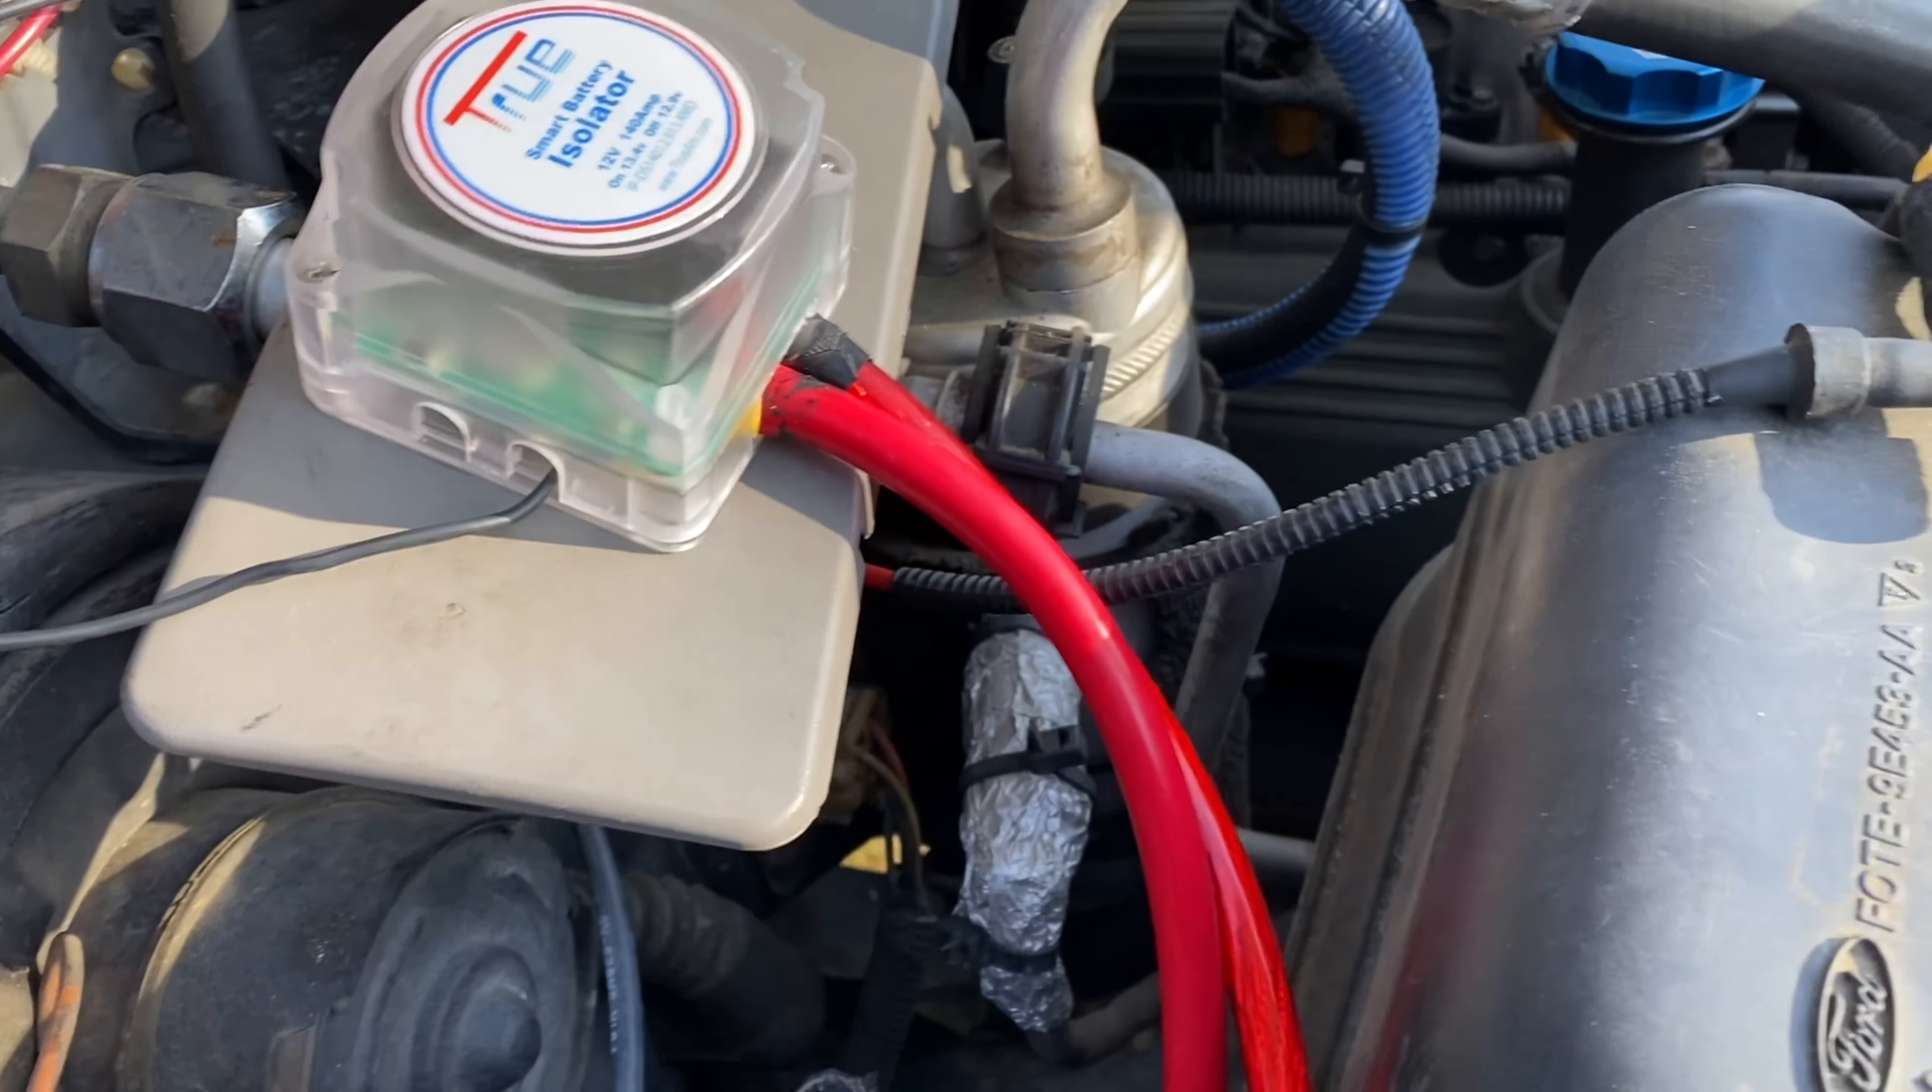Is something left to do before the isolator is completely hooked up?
No.